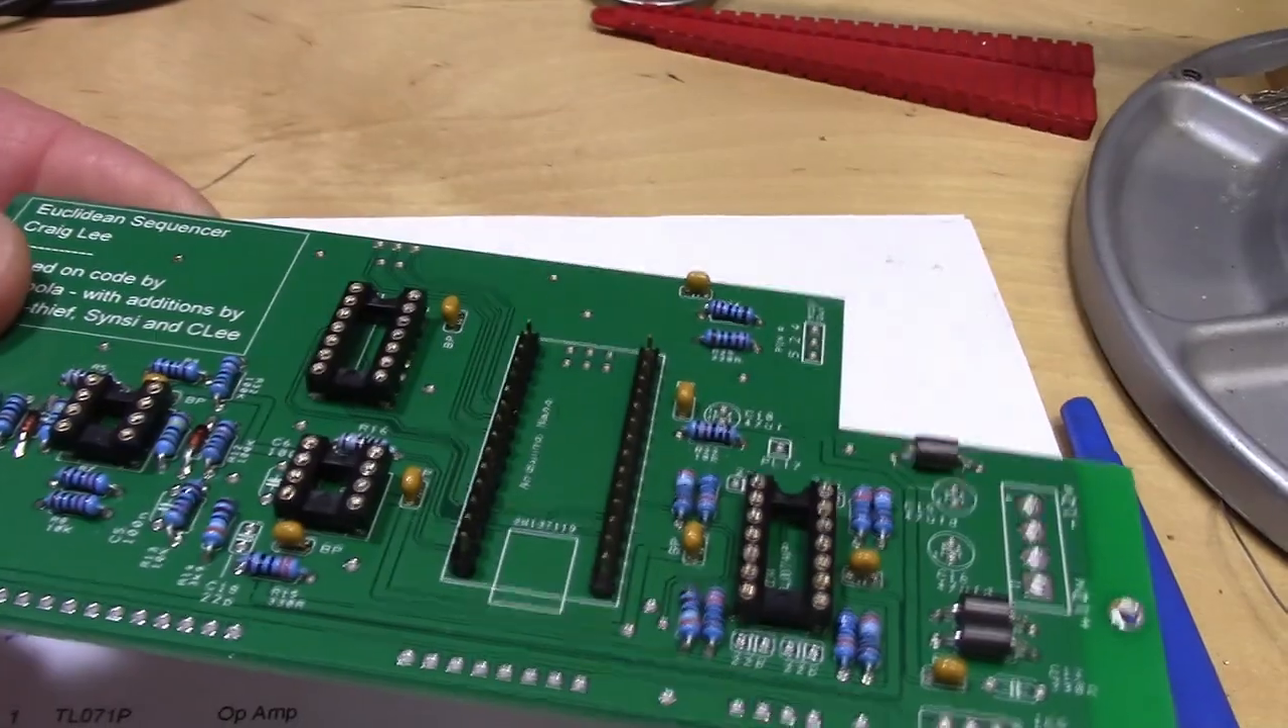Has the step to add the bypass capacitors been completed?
Yes.